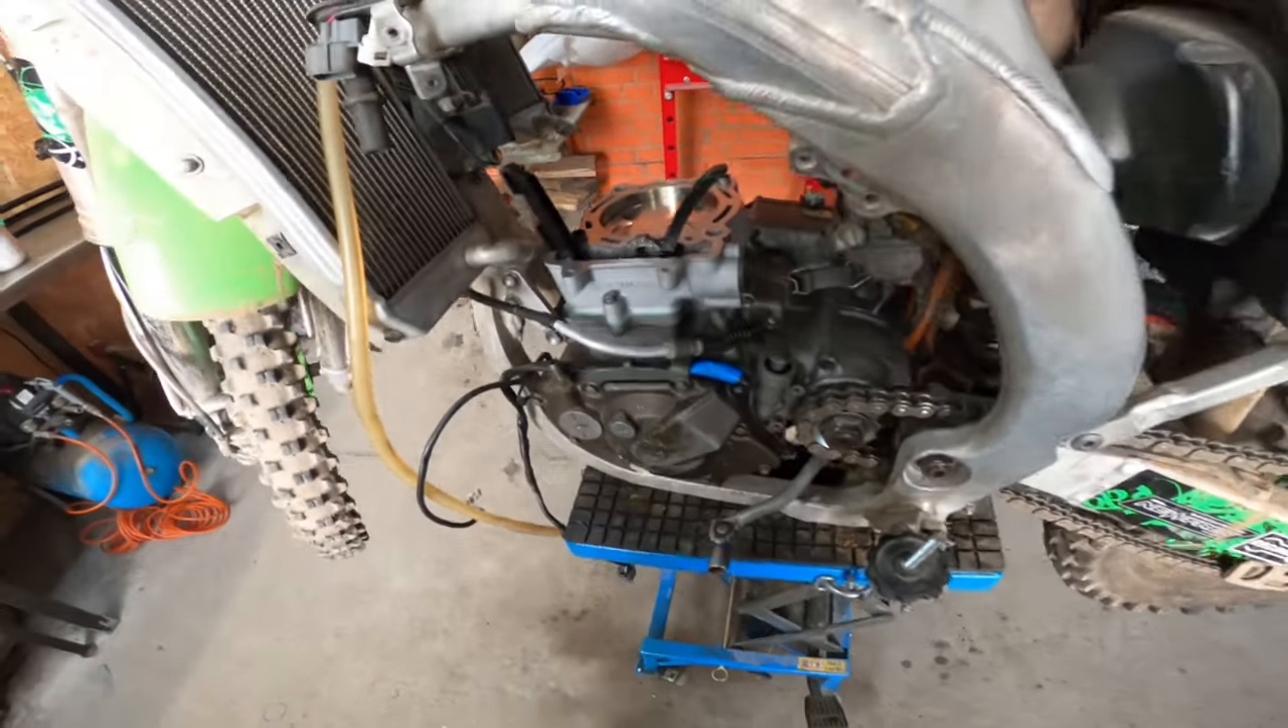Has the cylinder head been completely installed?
No.